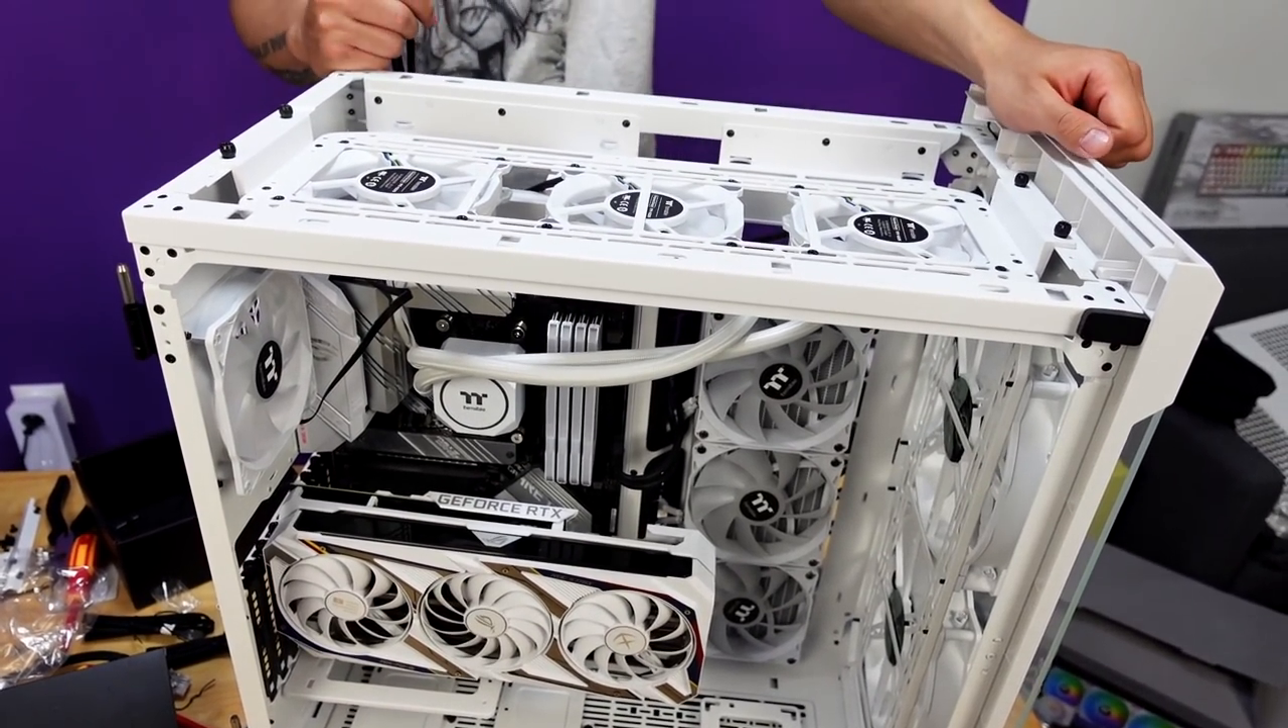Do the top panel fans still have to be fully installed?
No.